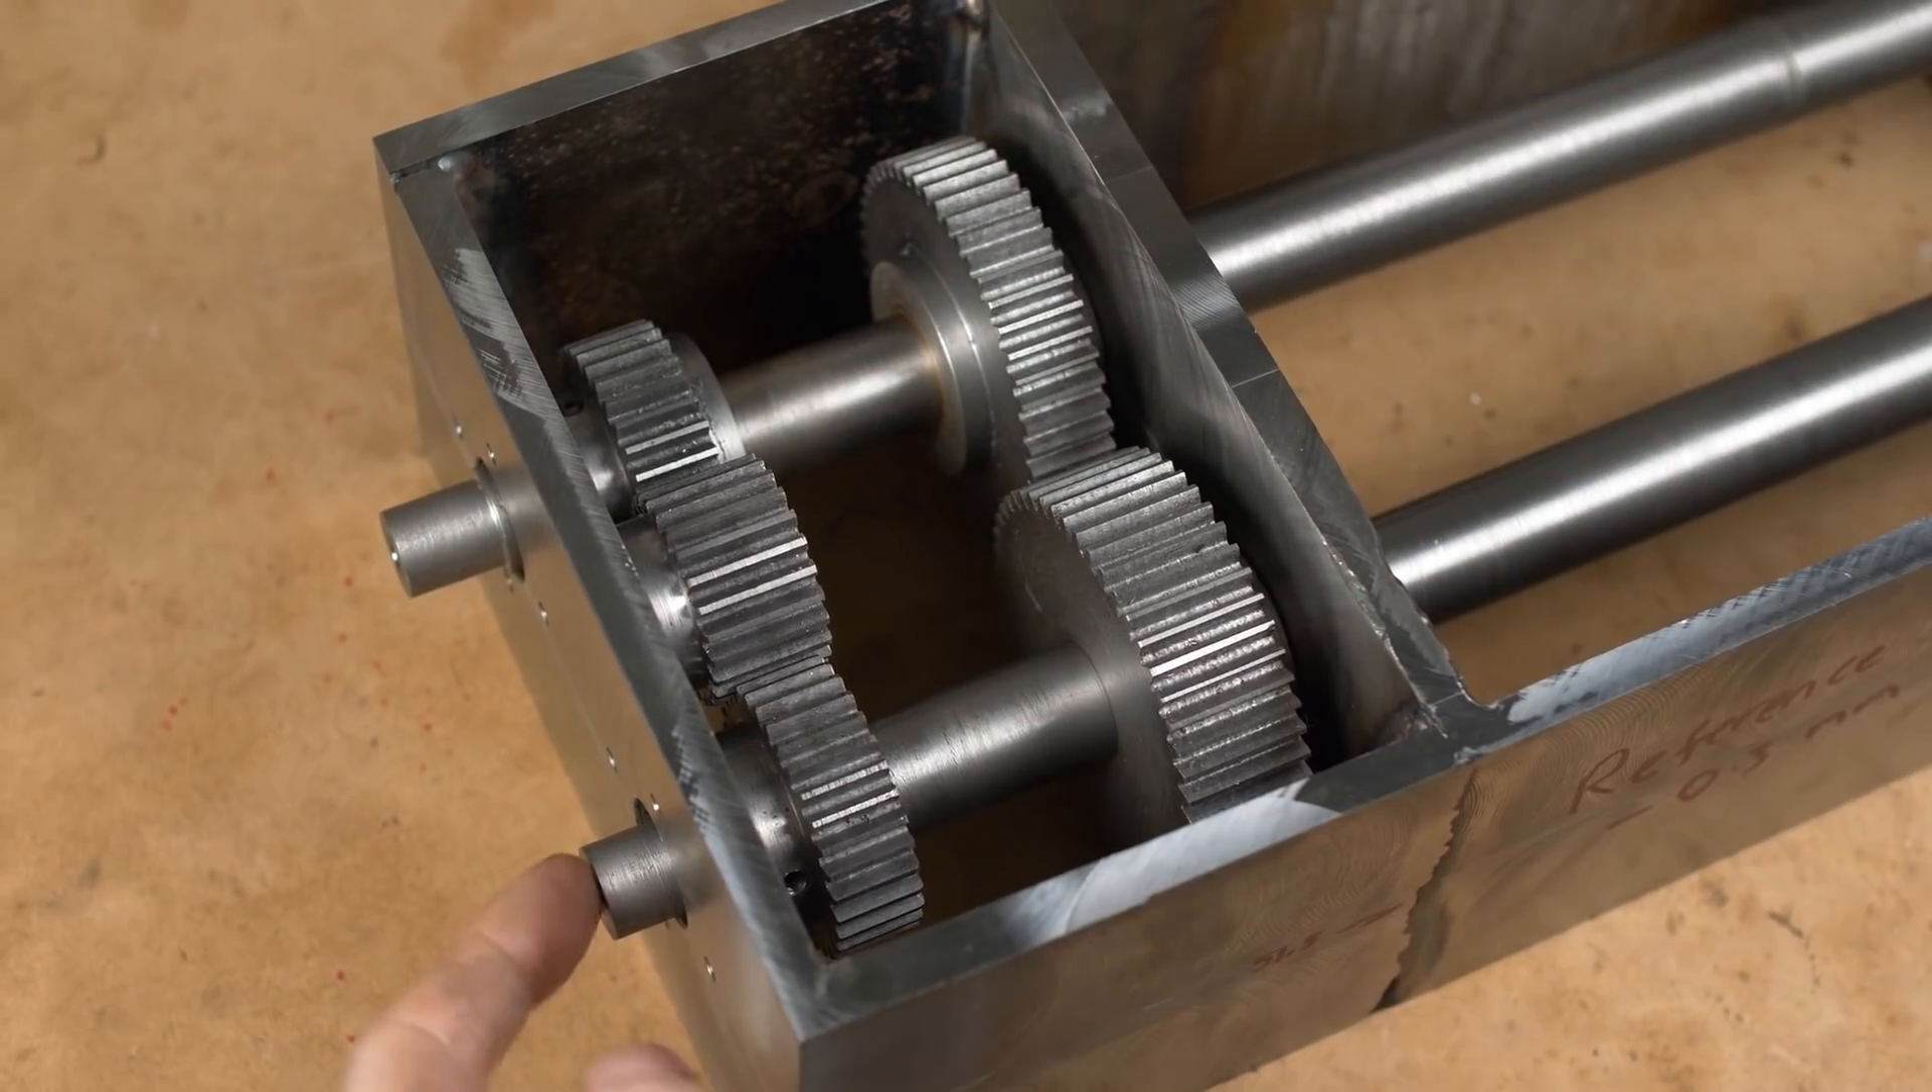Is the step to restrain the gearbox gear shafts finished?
No.